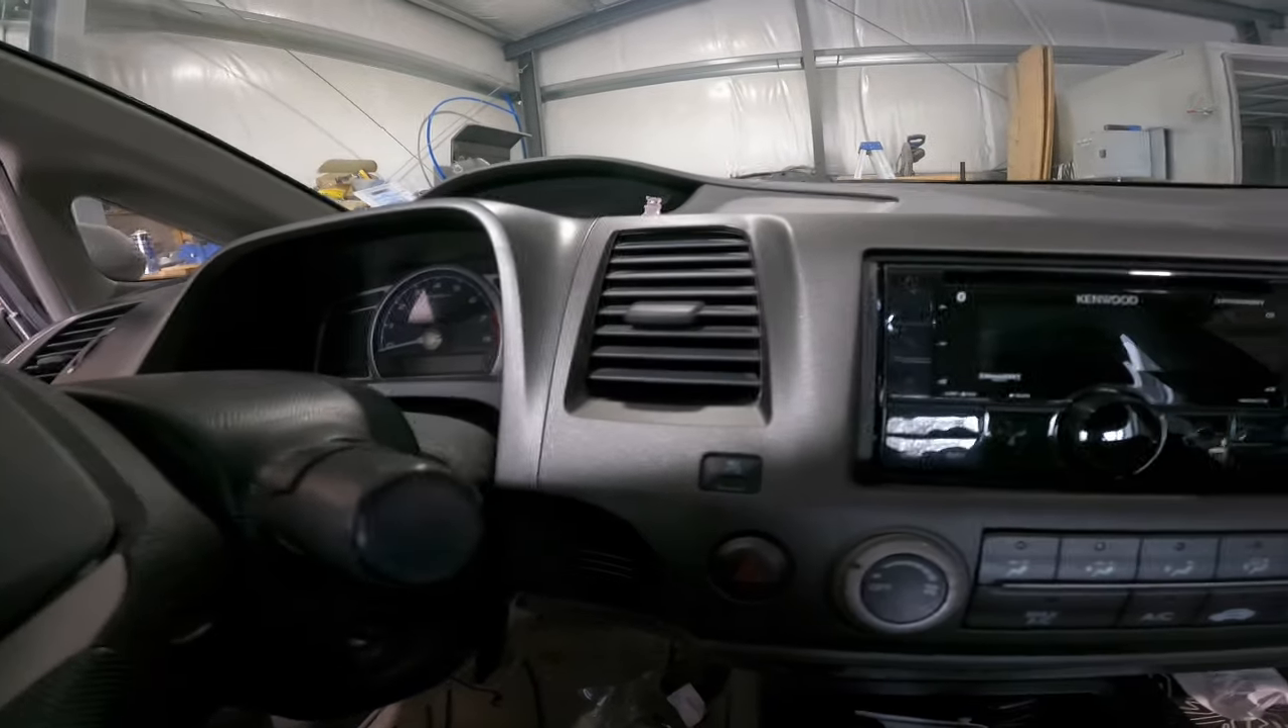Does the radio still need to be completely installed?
No.